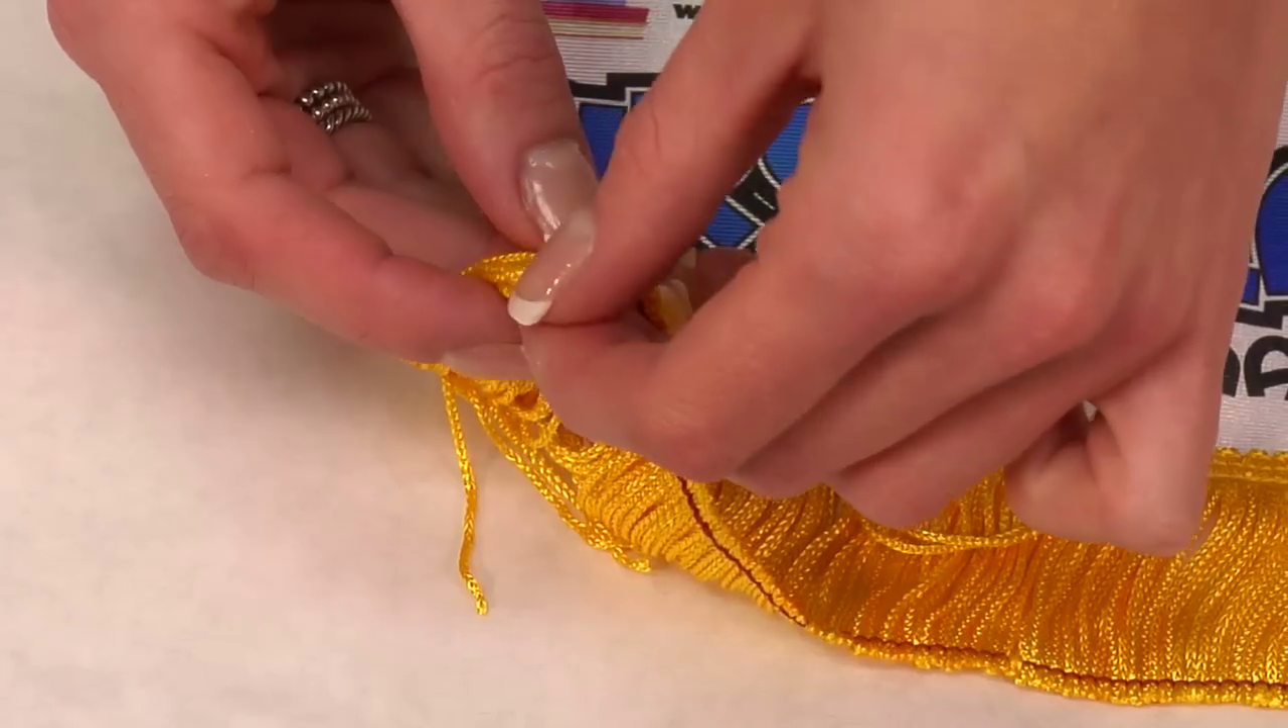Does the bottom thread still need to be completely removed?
Yes.